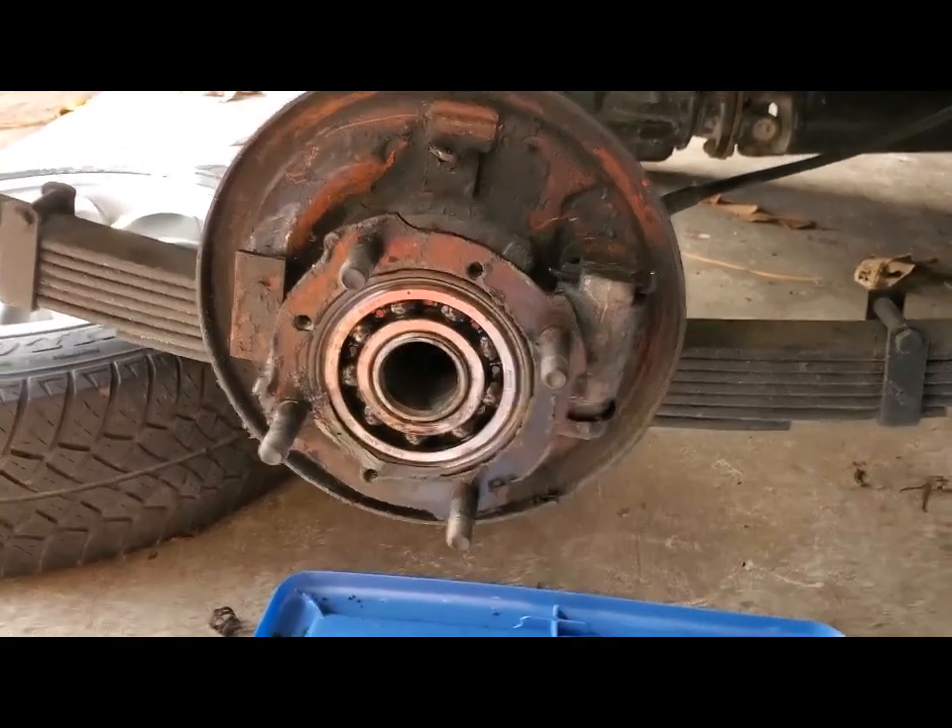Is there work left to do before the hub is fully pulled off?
Yes.